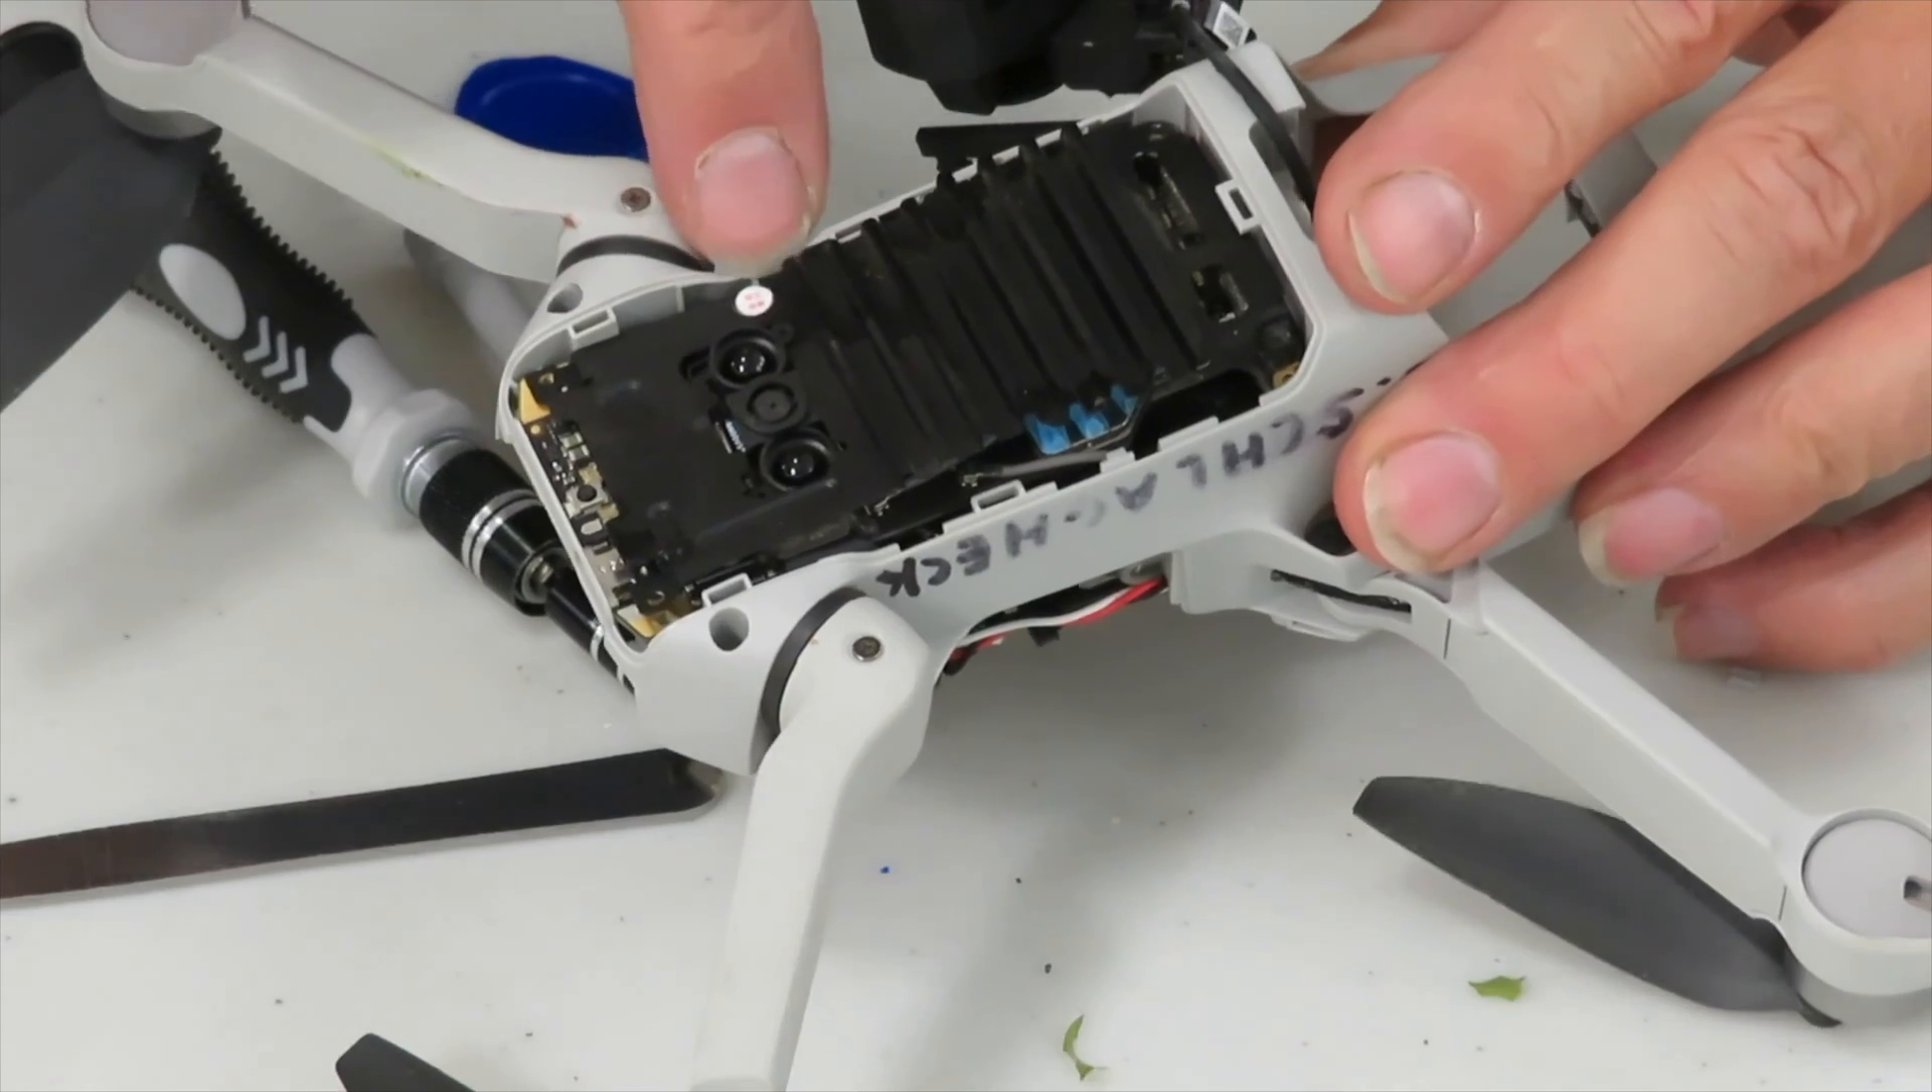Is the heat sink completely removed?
No.